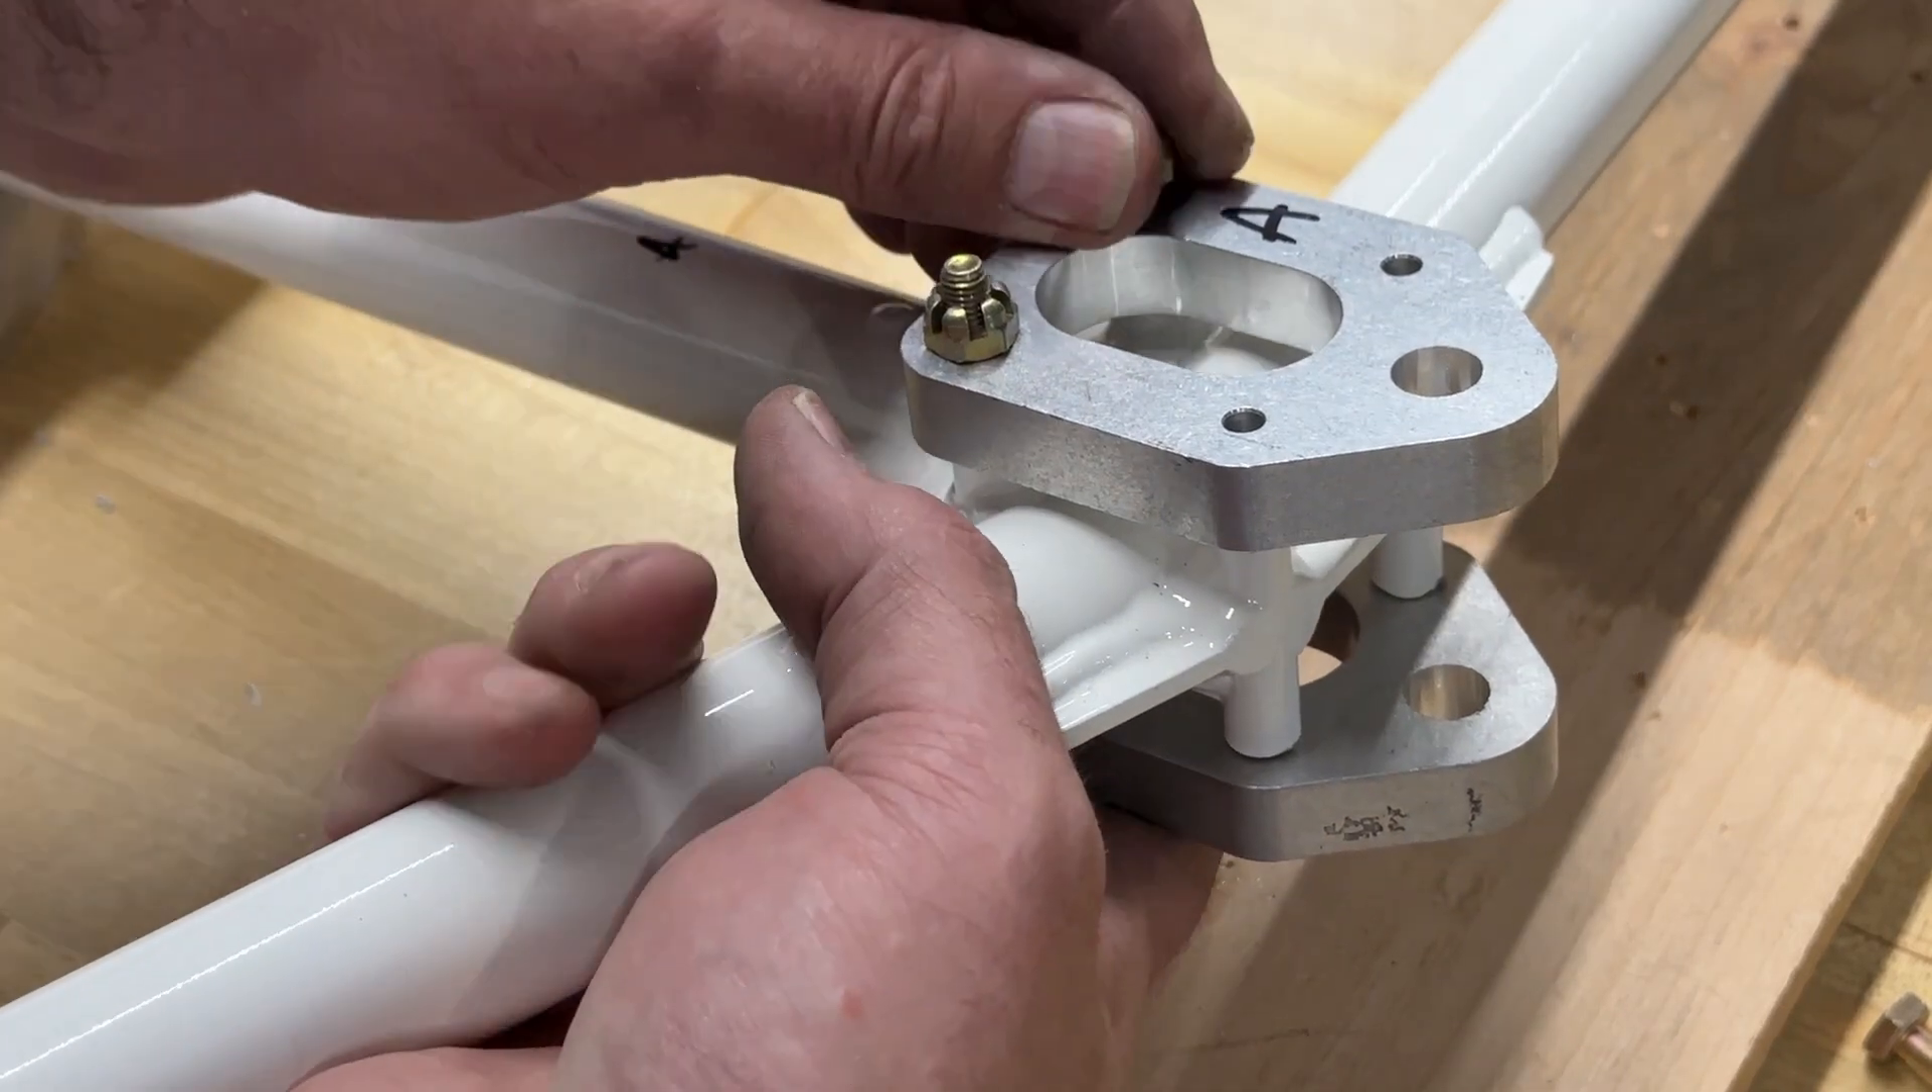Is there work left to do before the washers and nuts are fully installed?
Yes.